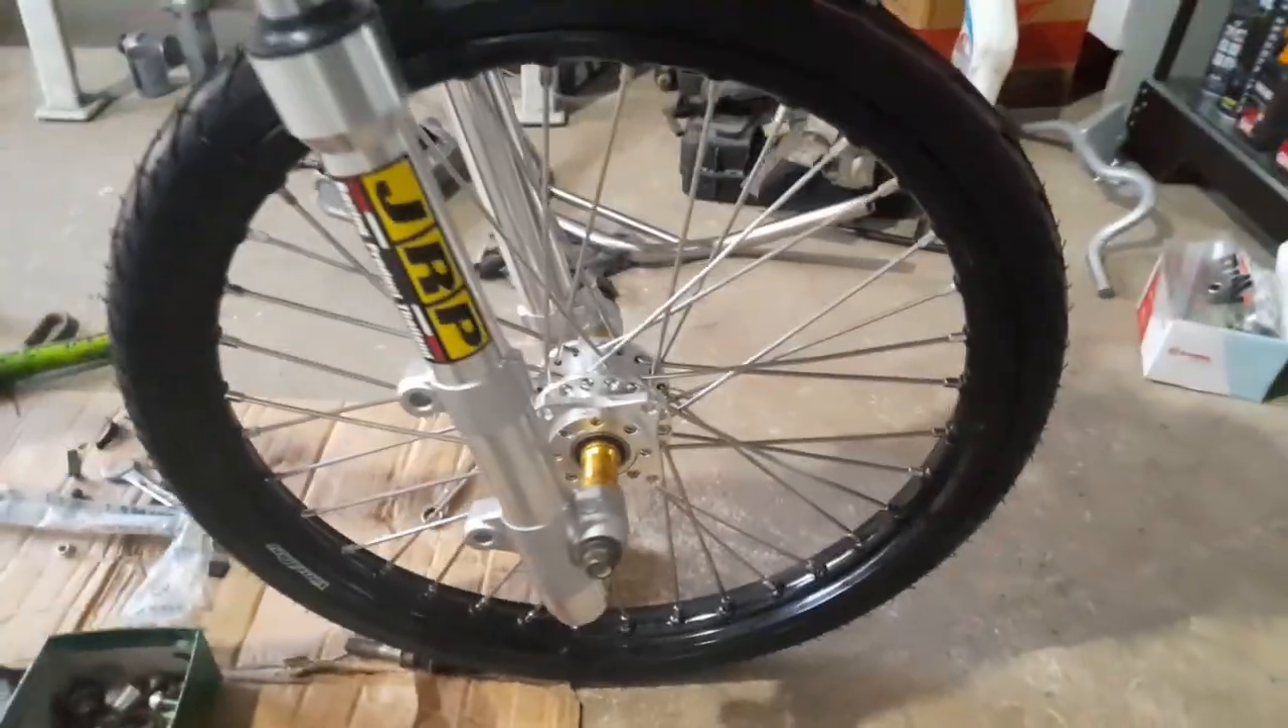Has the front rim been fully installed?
Yes.